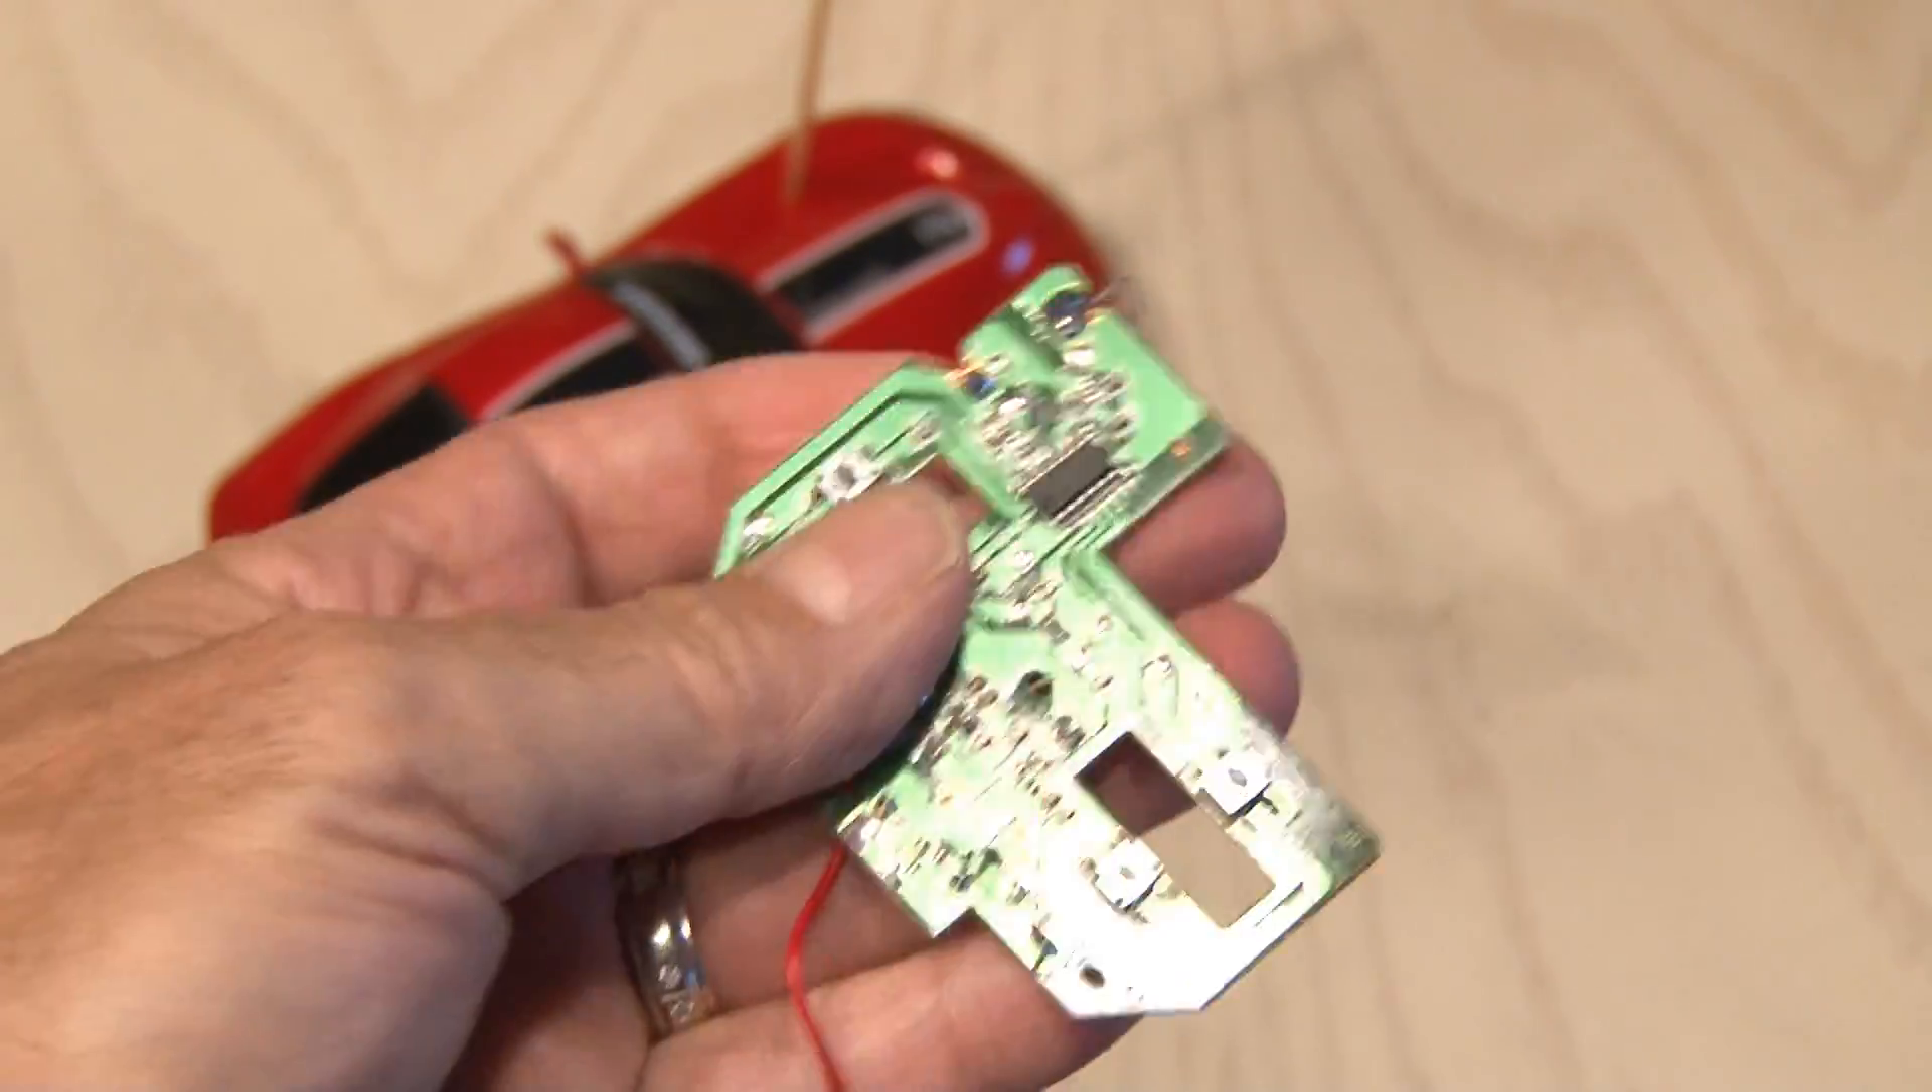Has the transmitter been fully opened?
Yes.